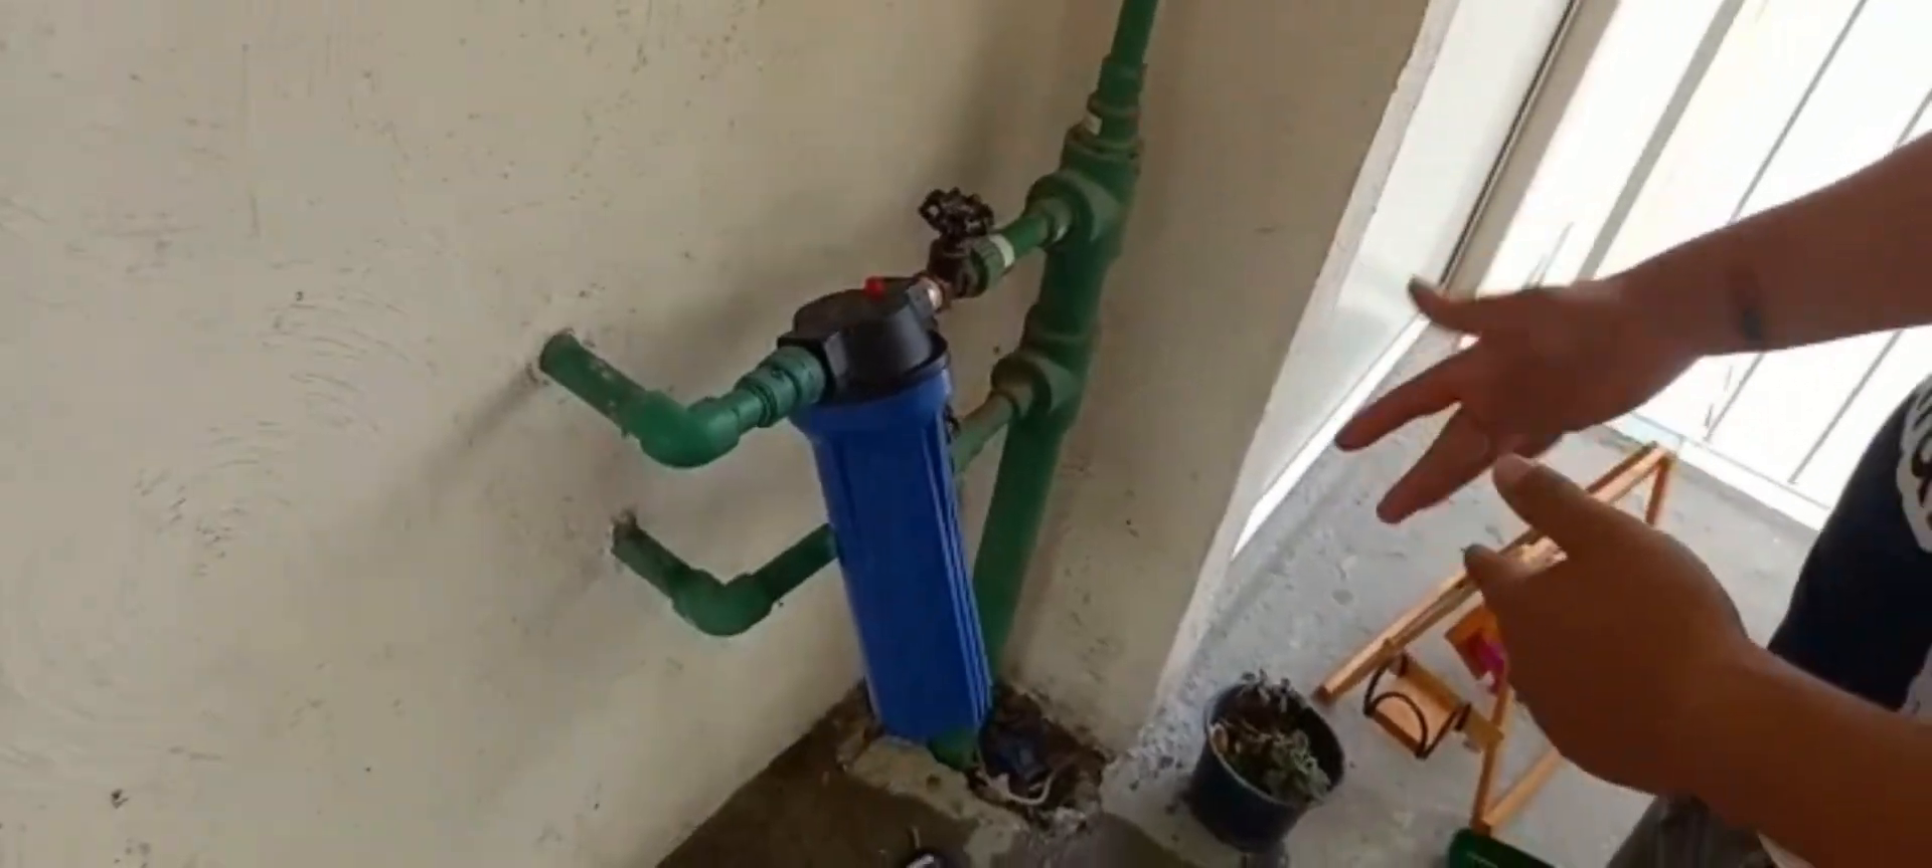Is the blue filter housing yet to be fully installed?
No.